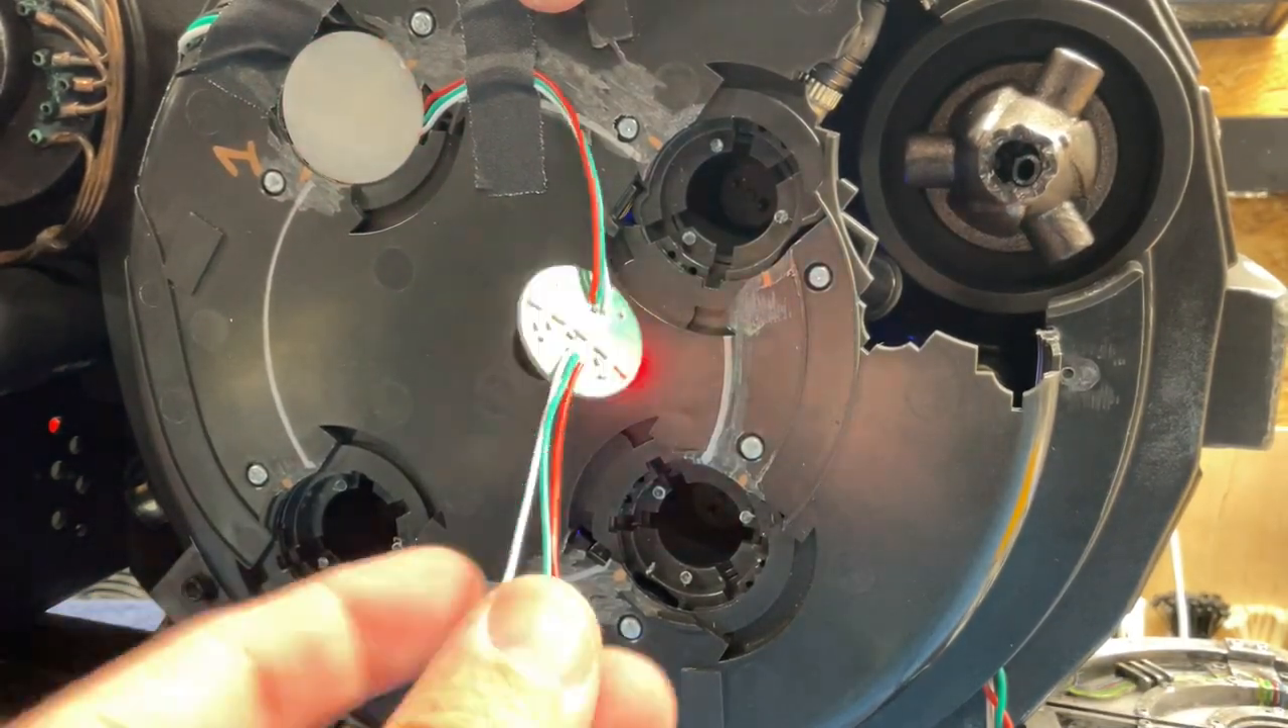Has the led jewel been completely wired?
Yes.